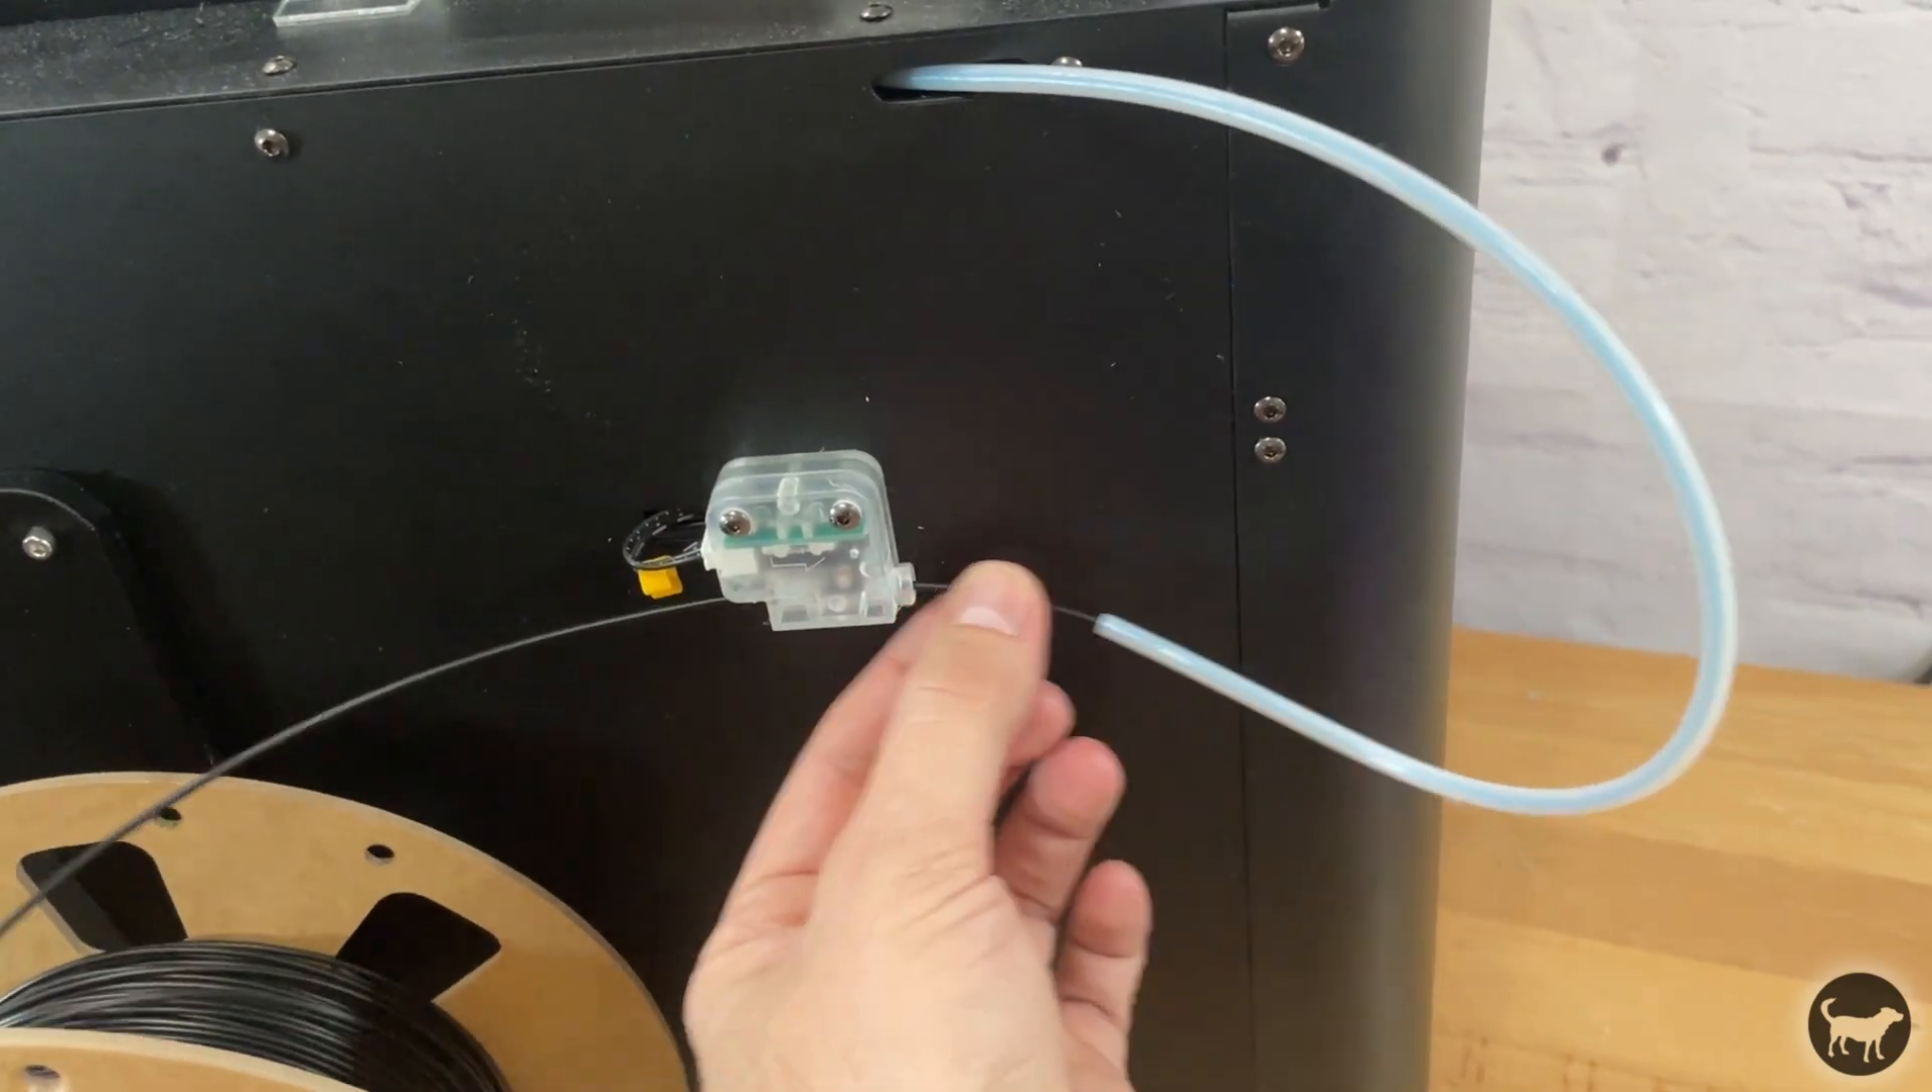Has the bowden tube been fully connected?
No.